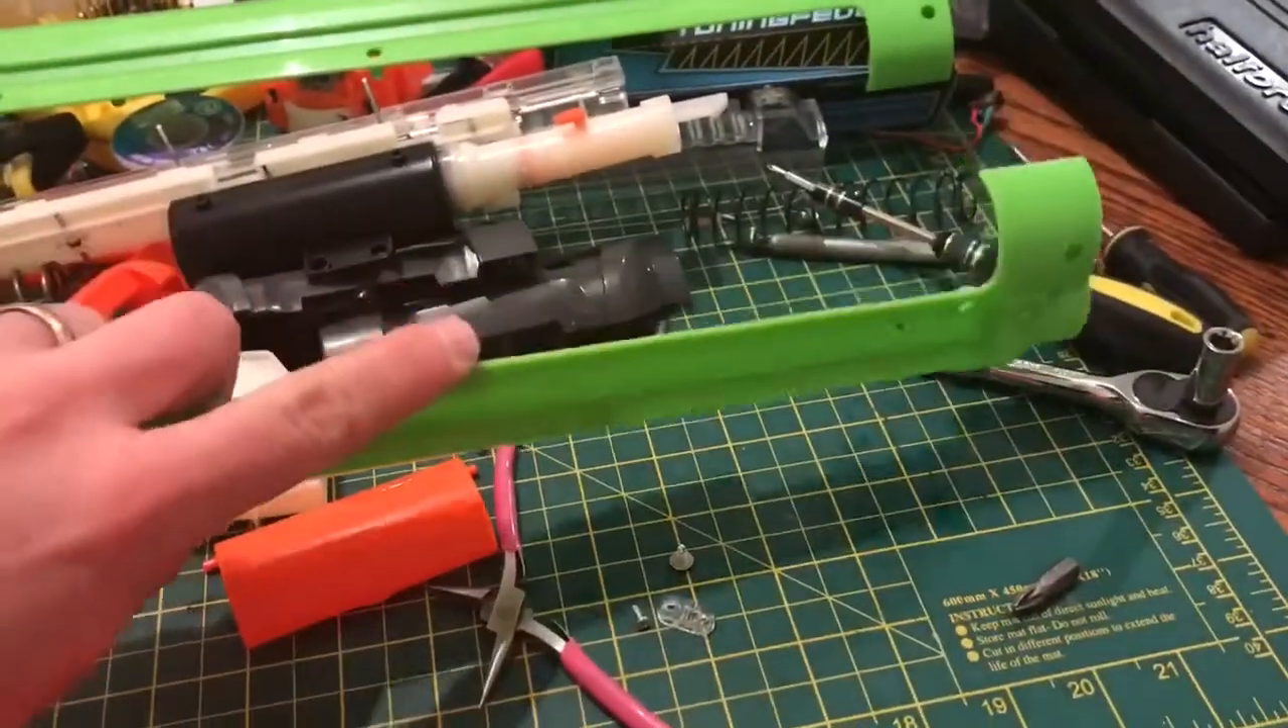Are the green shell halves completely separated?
Yes.